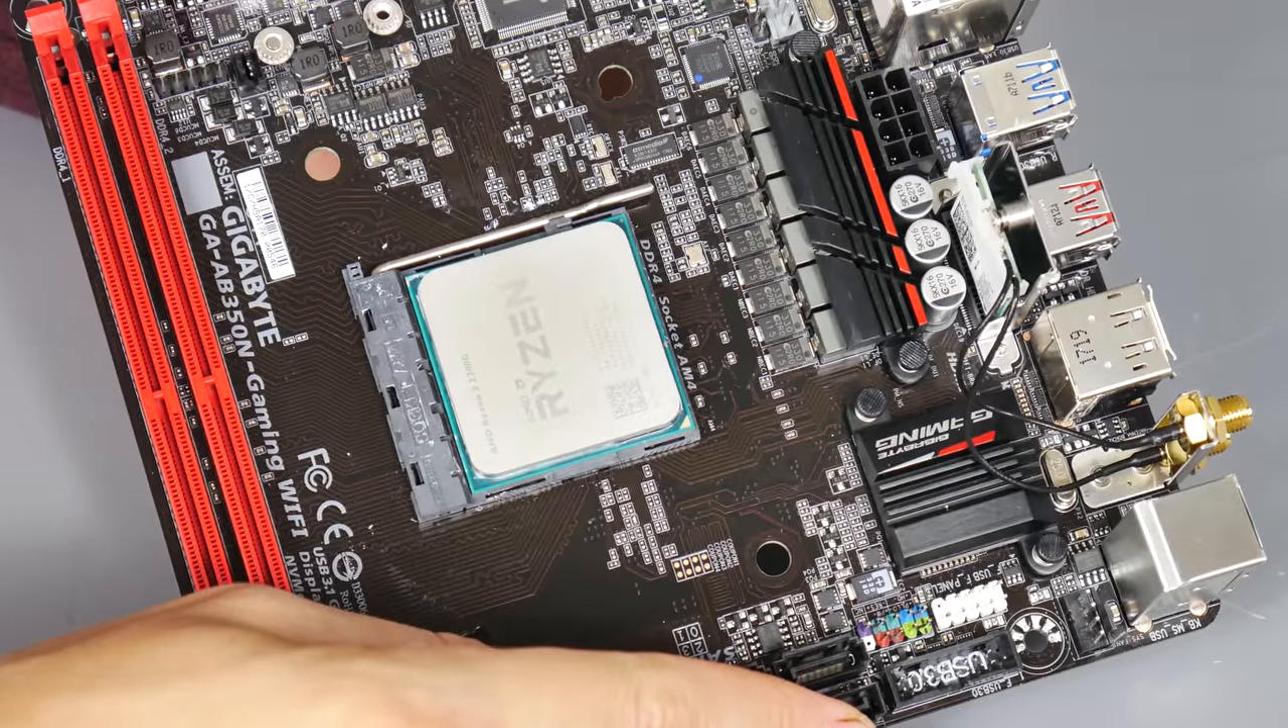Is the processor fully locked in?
Yes.